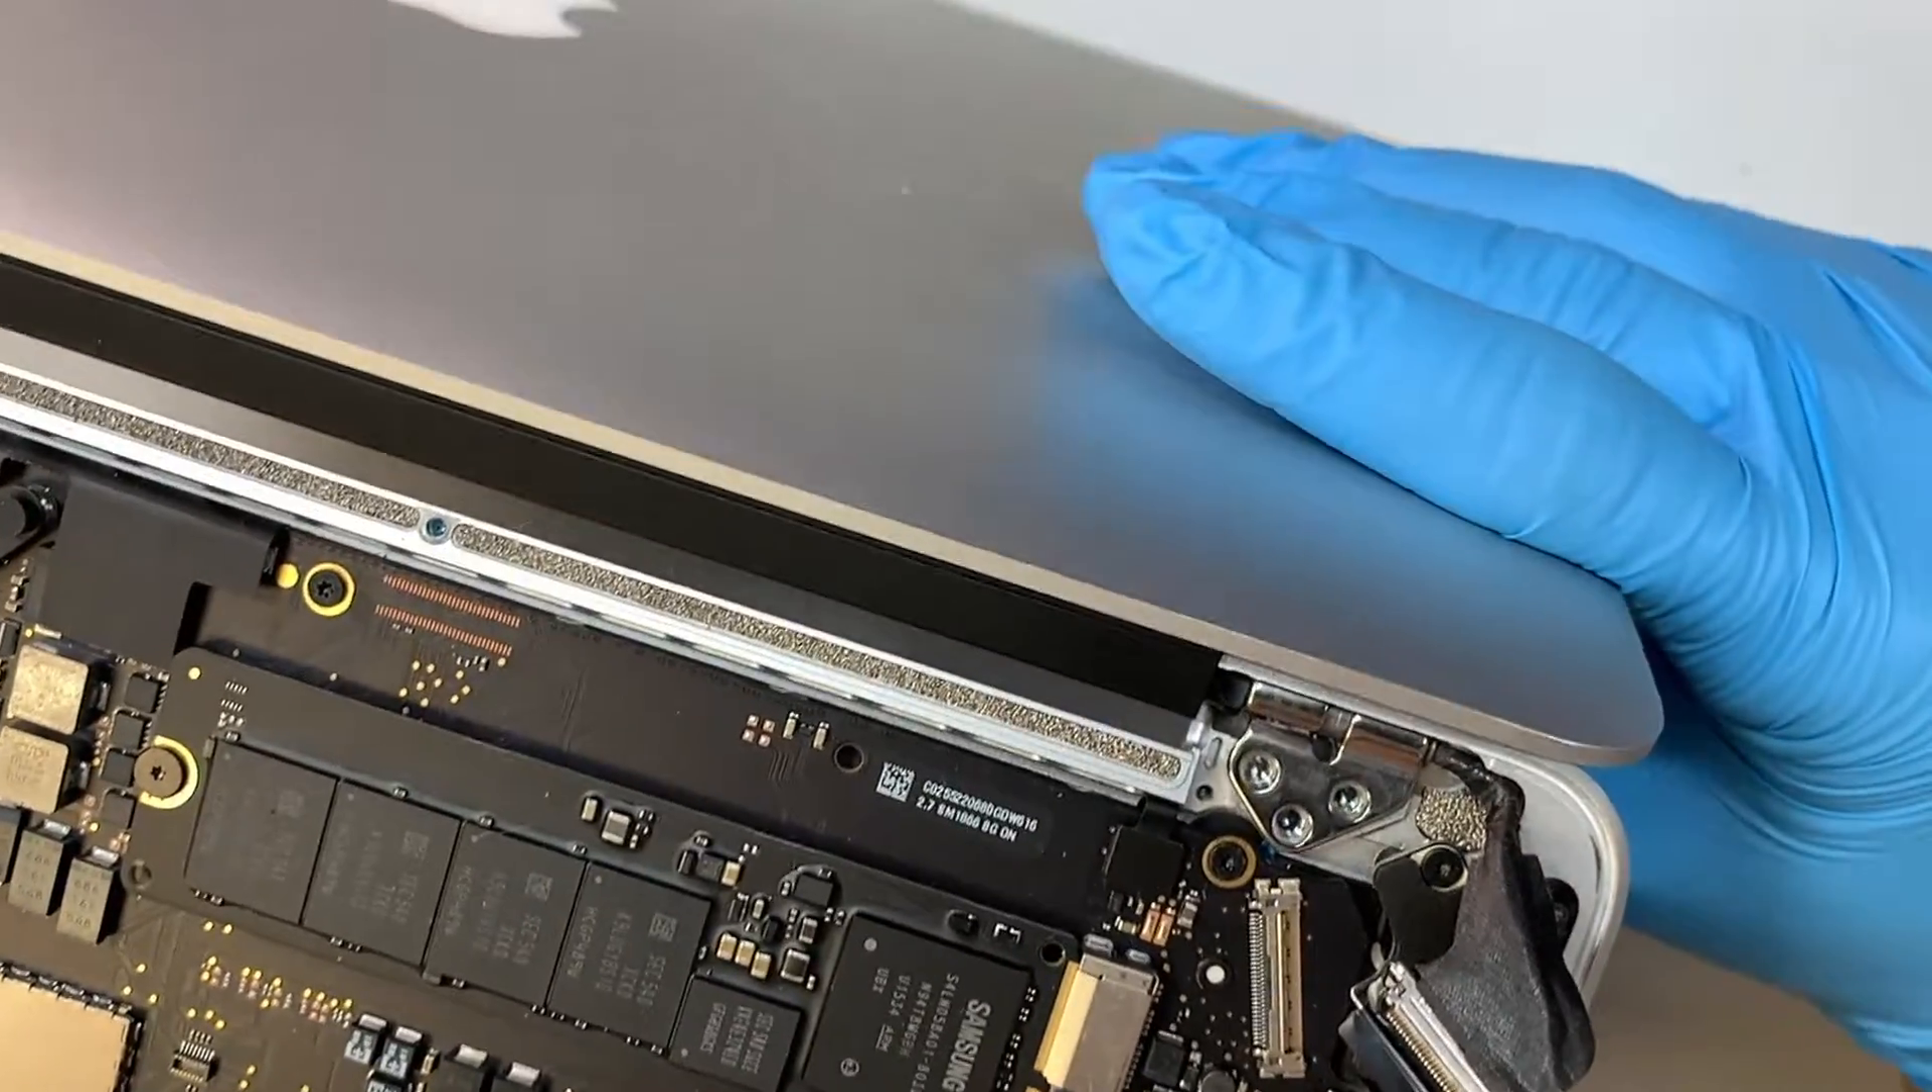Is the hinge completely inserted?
Yes.